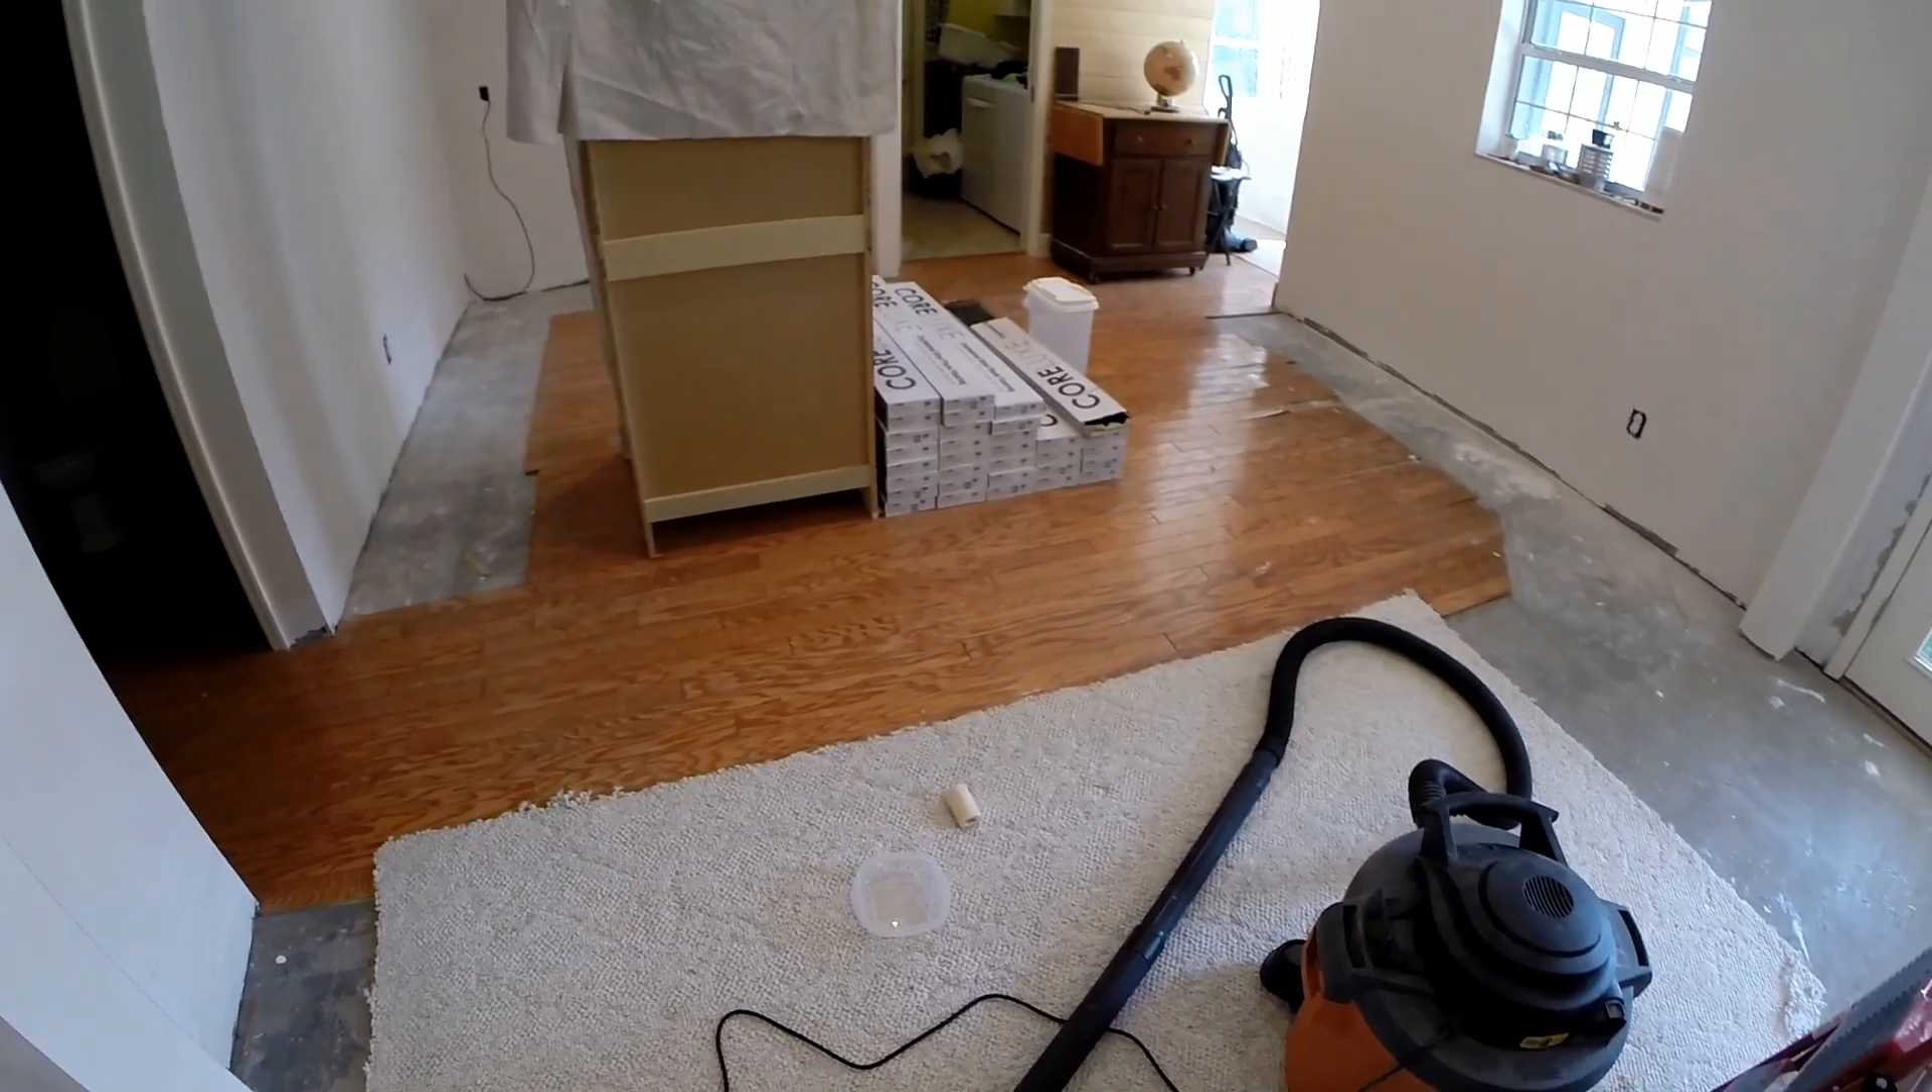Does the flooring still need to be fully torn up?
Yes.